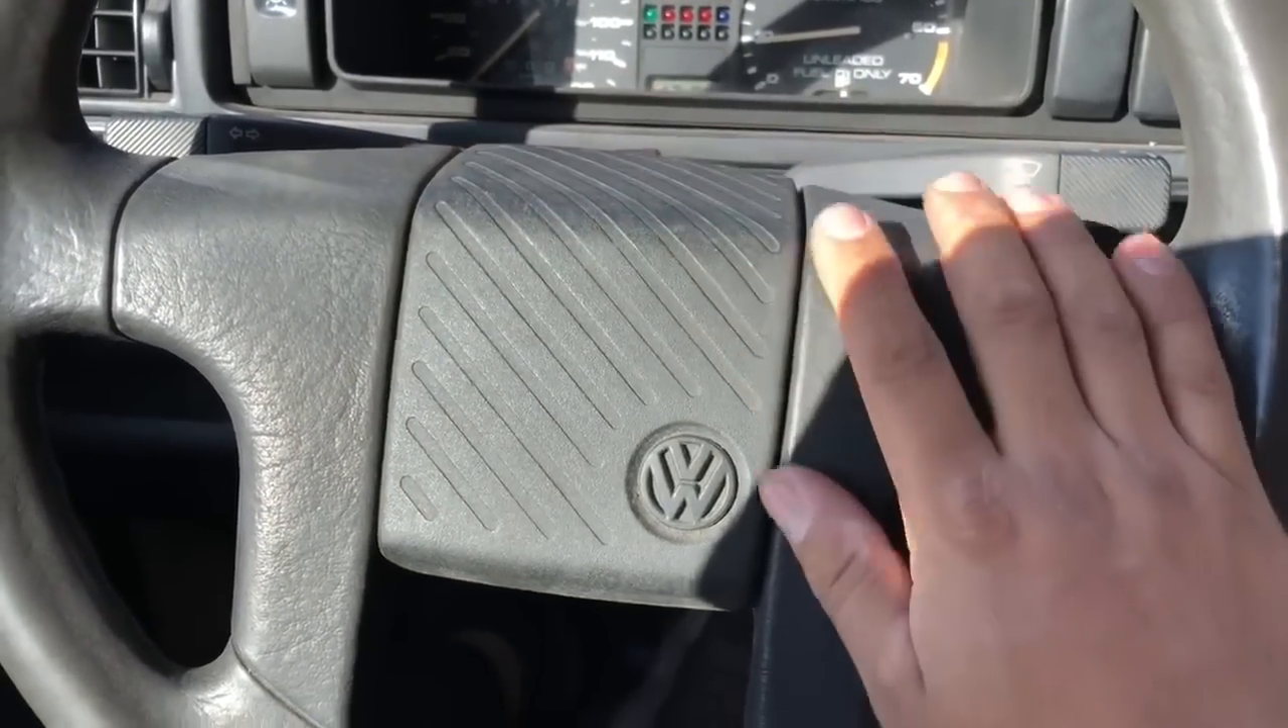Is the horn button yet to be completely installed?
No.